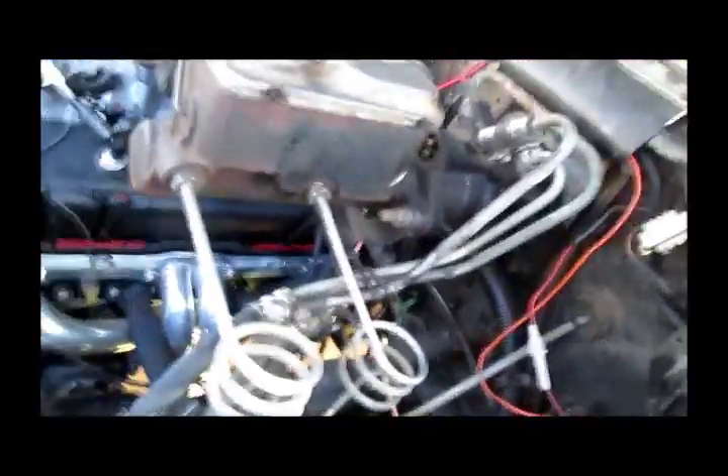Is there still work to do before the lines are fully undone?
Yes.